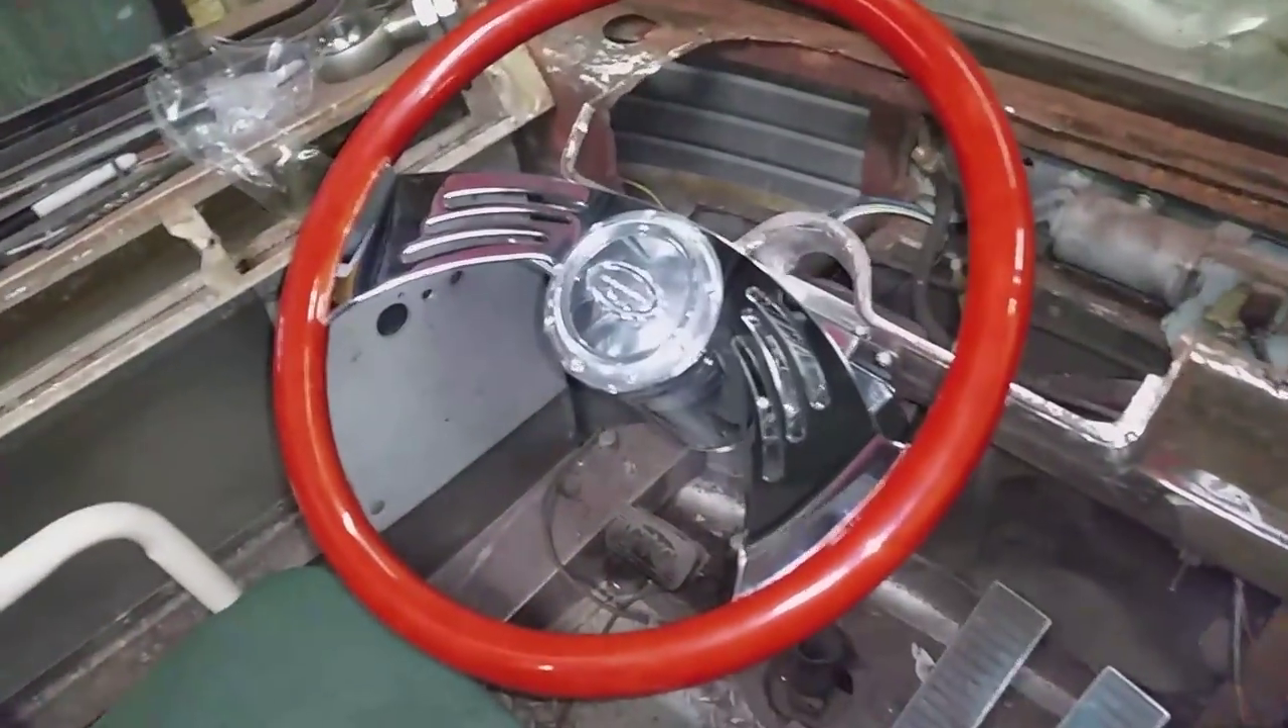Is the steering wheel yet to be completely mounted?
No.